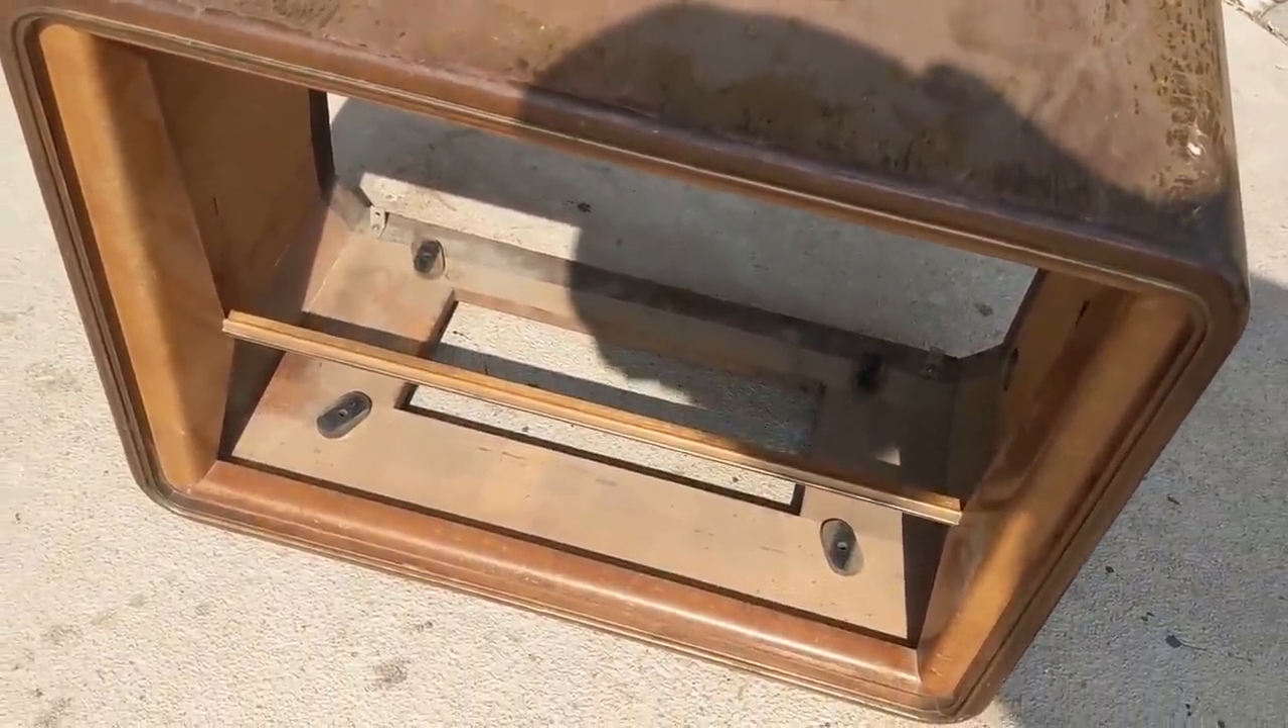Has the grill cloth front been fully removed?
Yes.